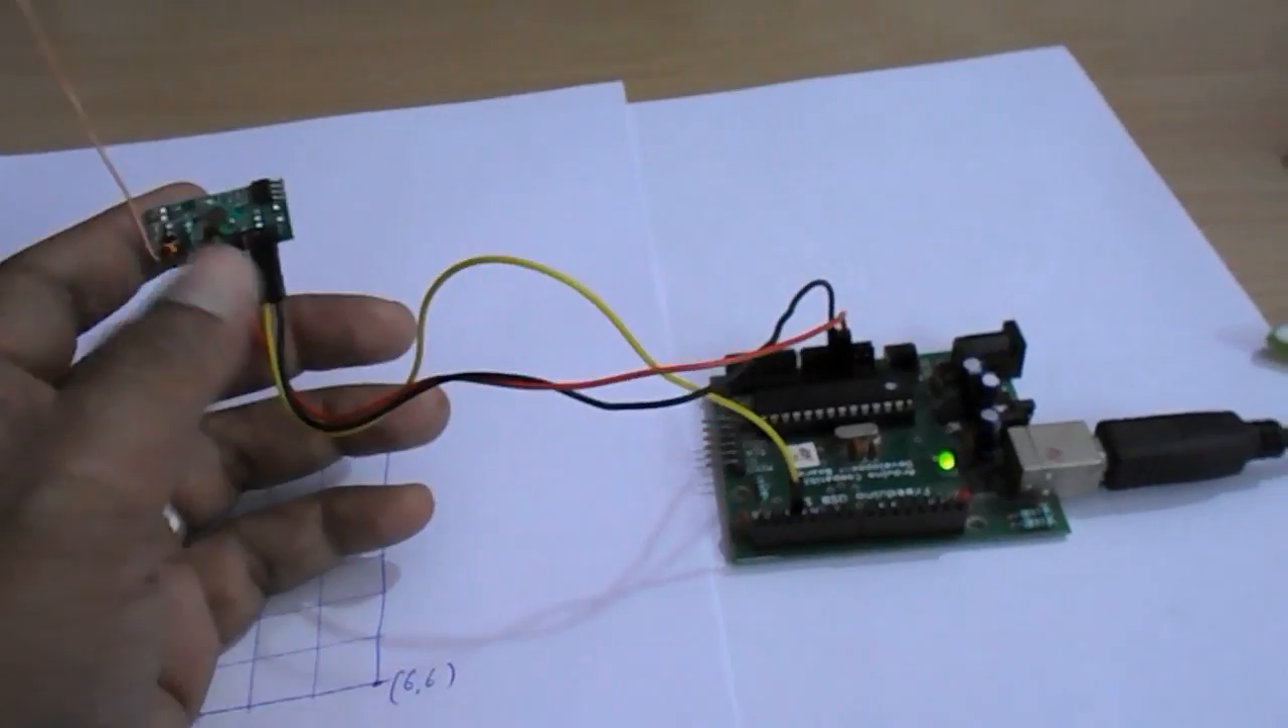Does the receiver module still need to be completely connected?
No.